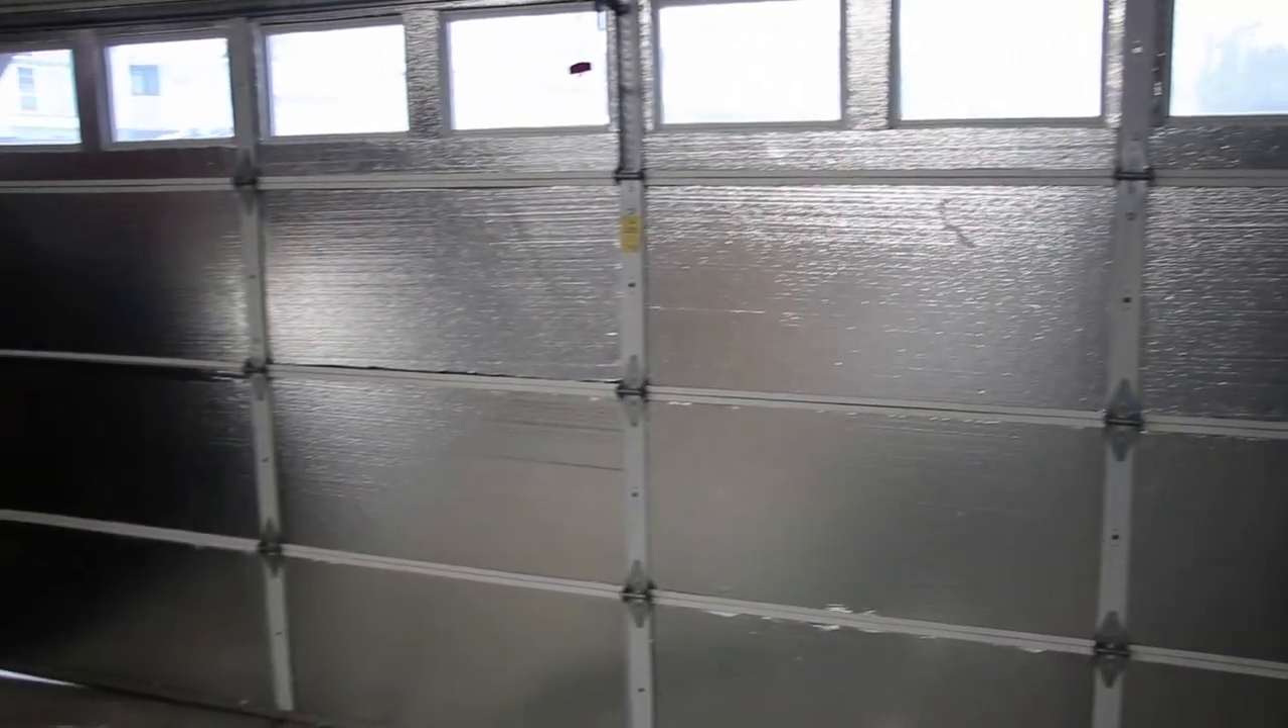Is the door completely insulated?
Yes.